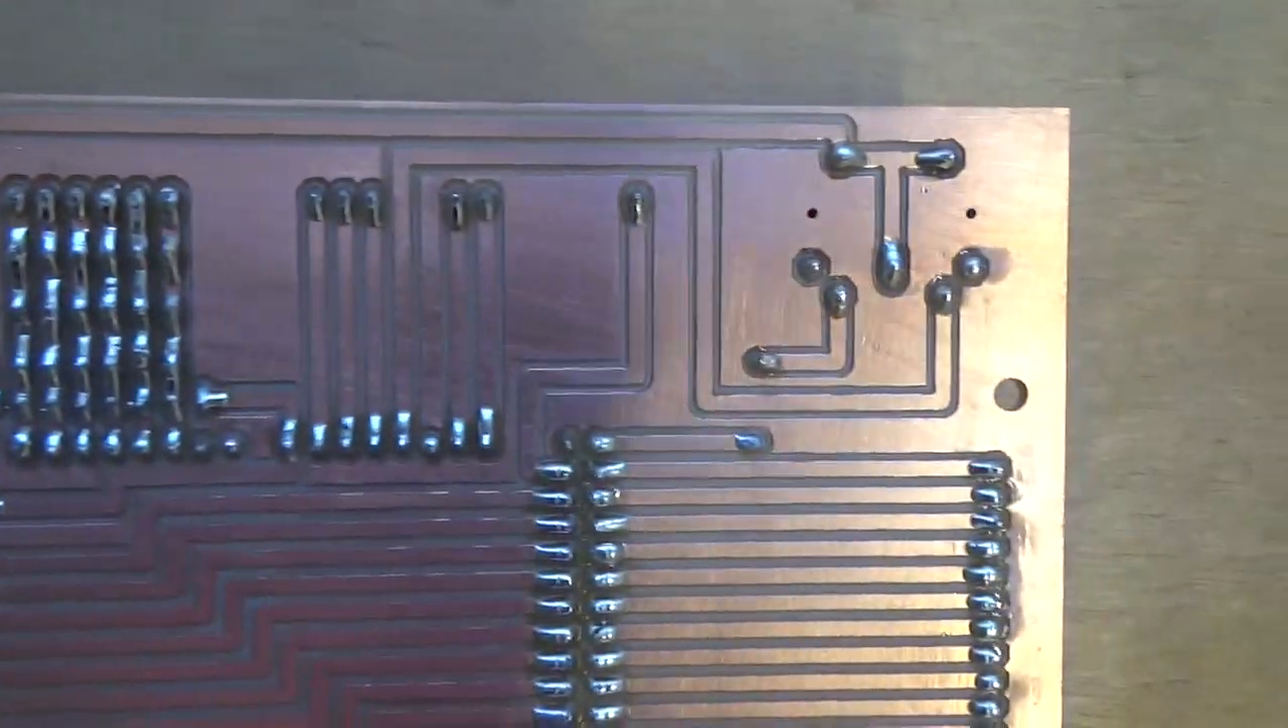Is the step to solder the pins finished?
Yes.